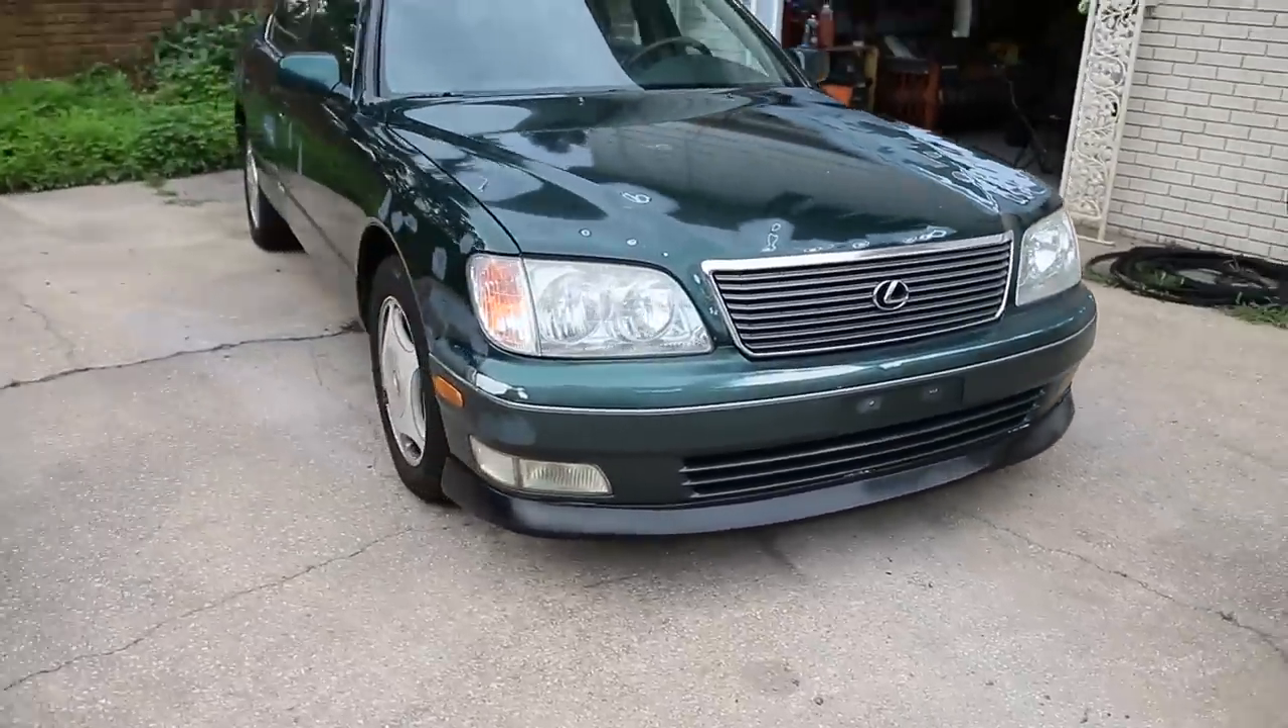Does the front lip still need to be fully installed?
No.